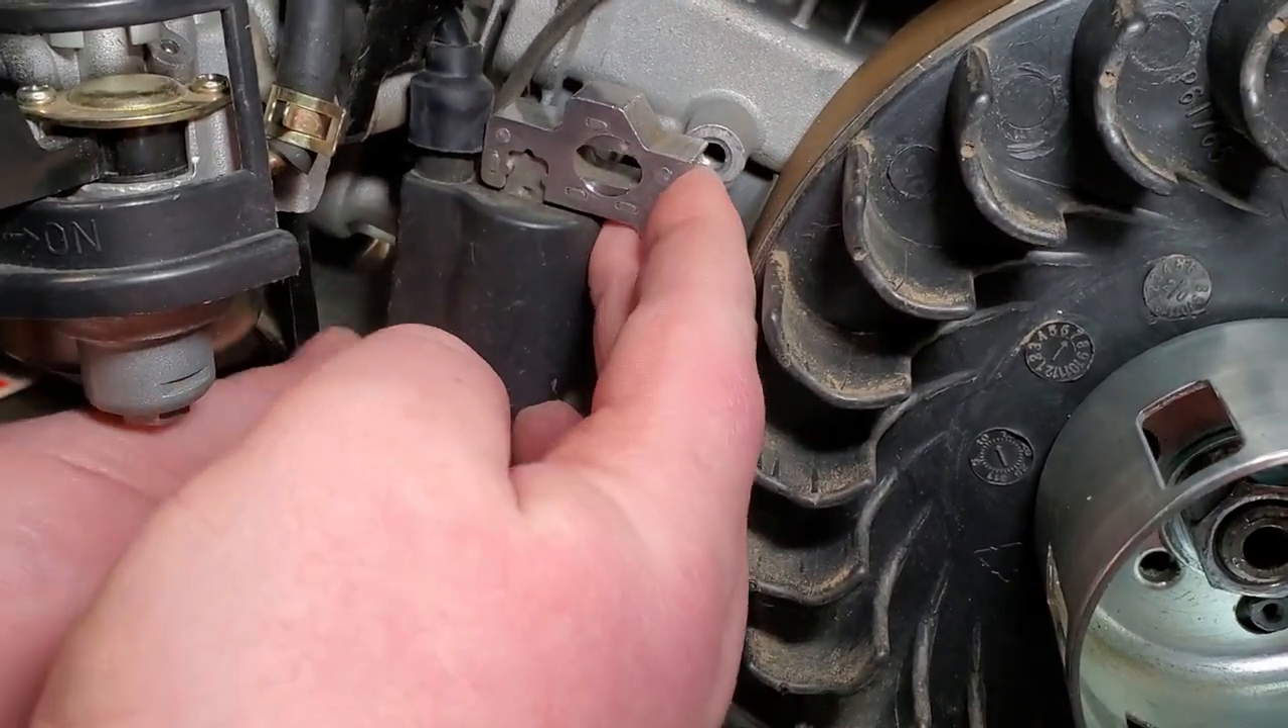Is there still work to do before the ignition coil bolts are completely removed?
No.